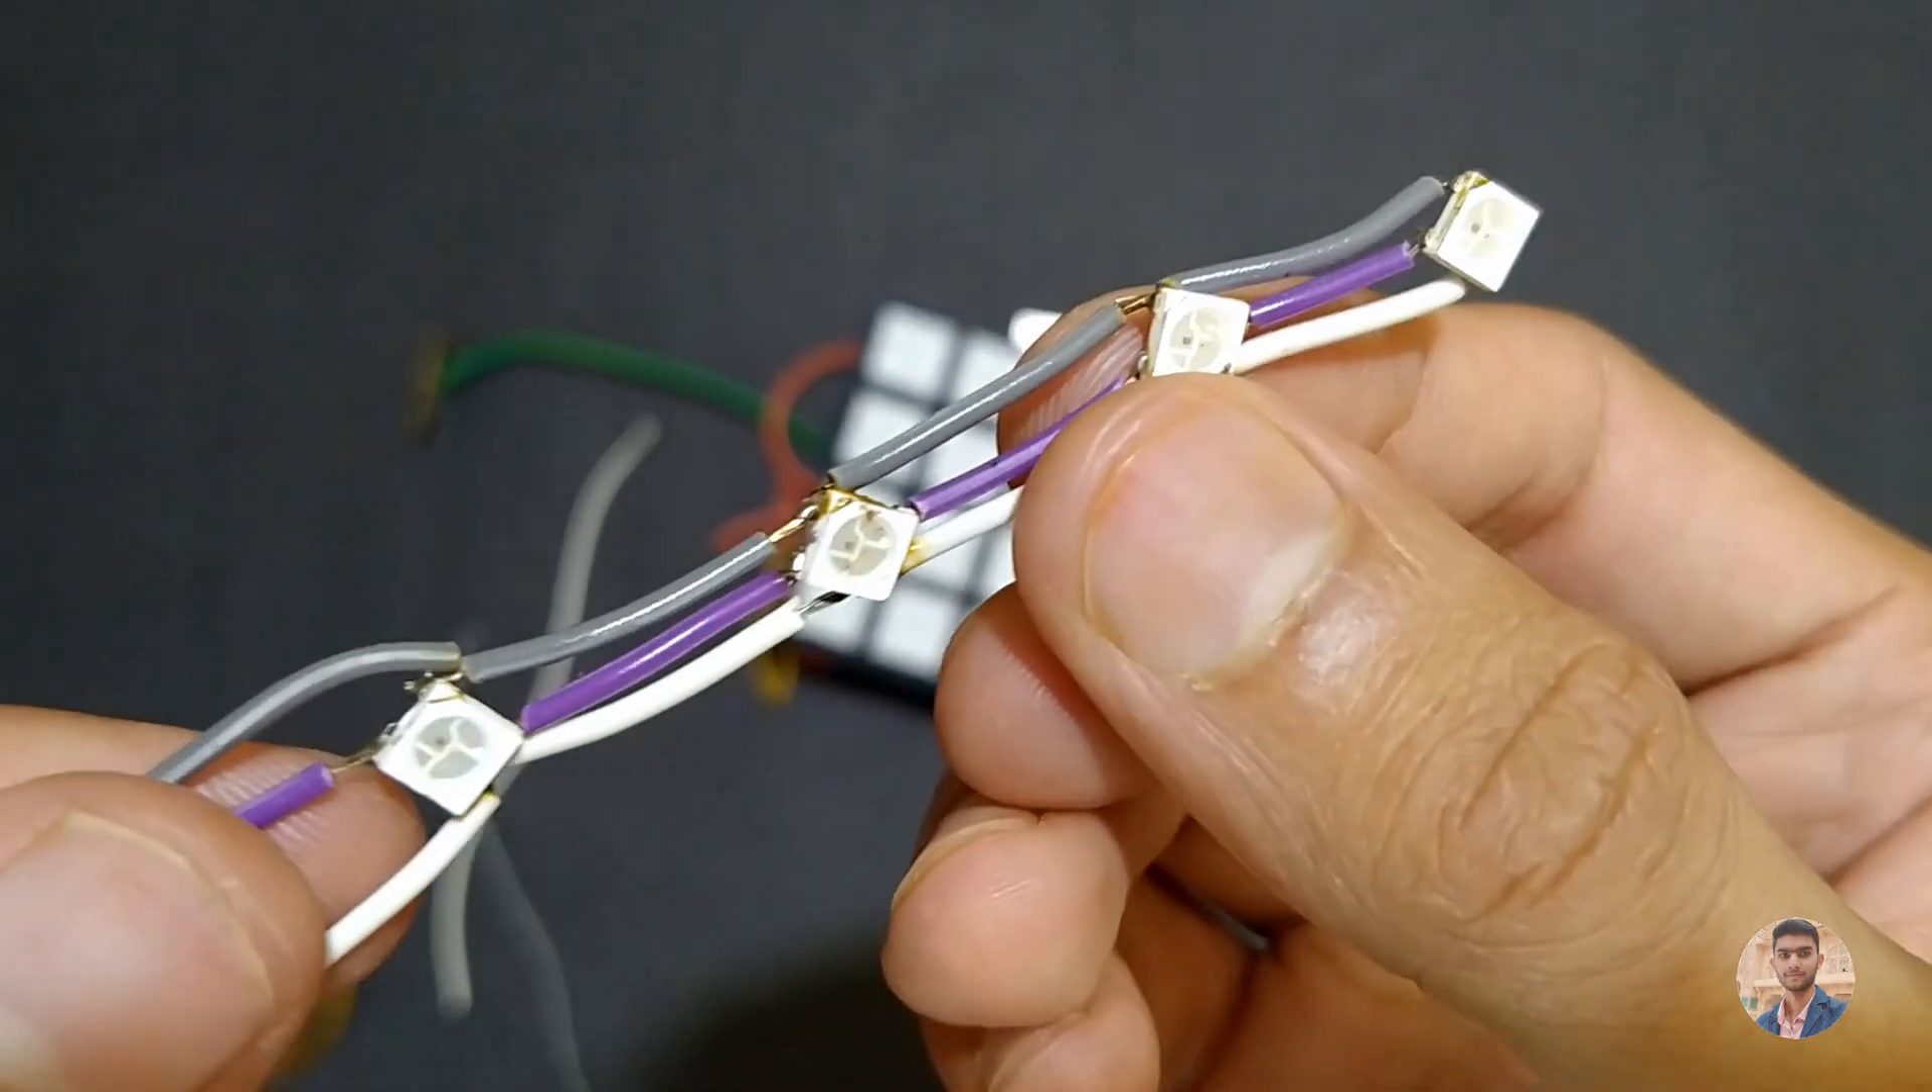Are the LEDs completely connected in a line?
Yes.